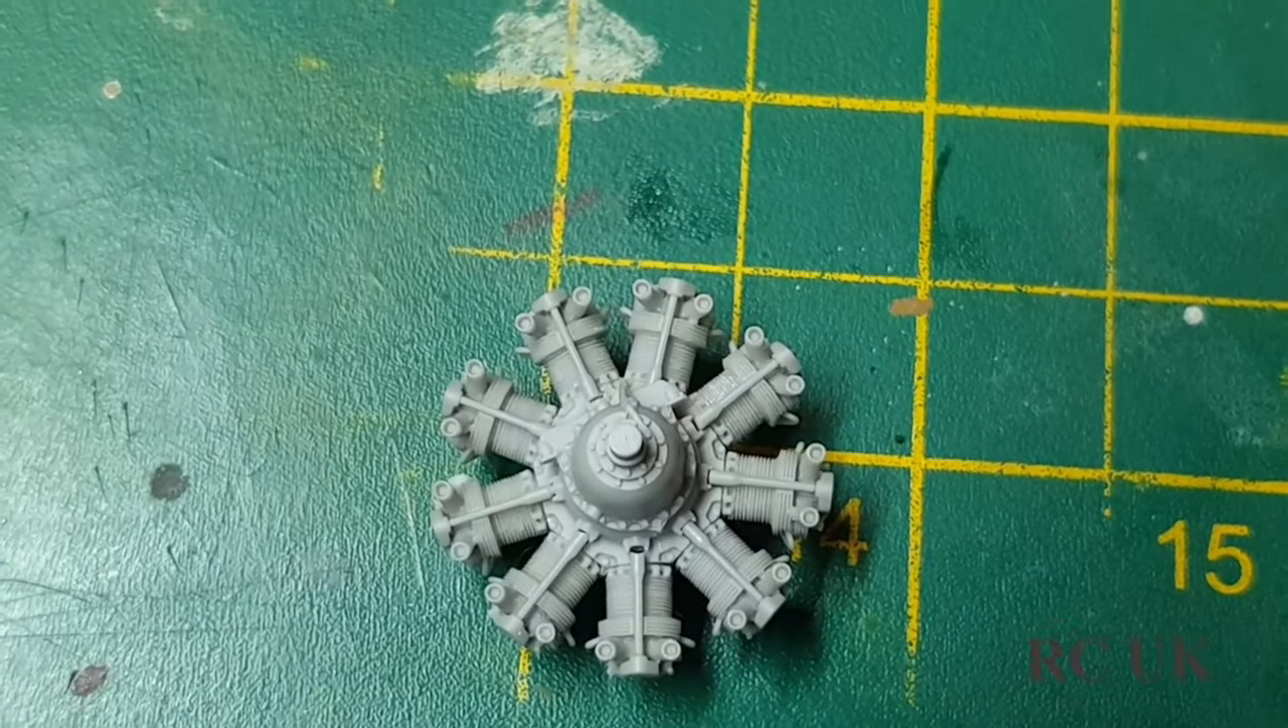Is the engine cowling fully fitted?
No.